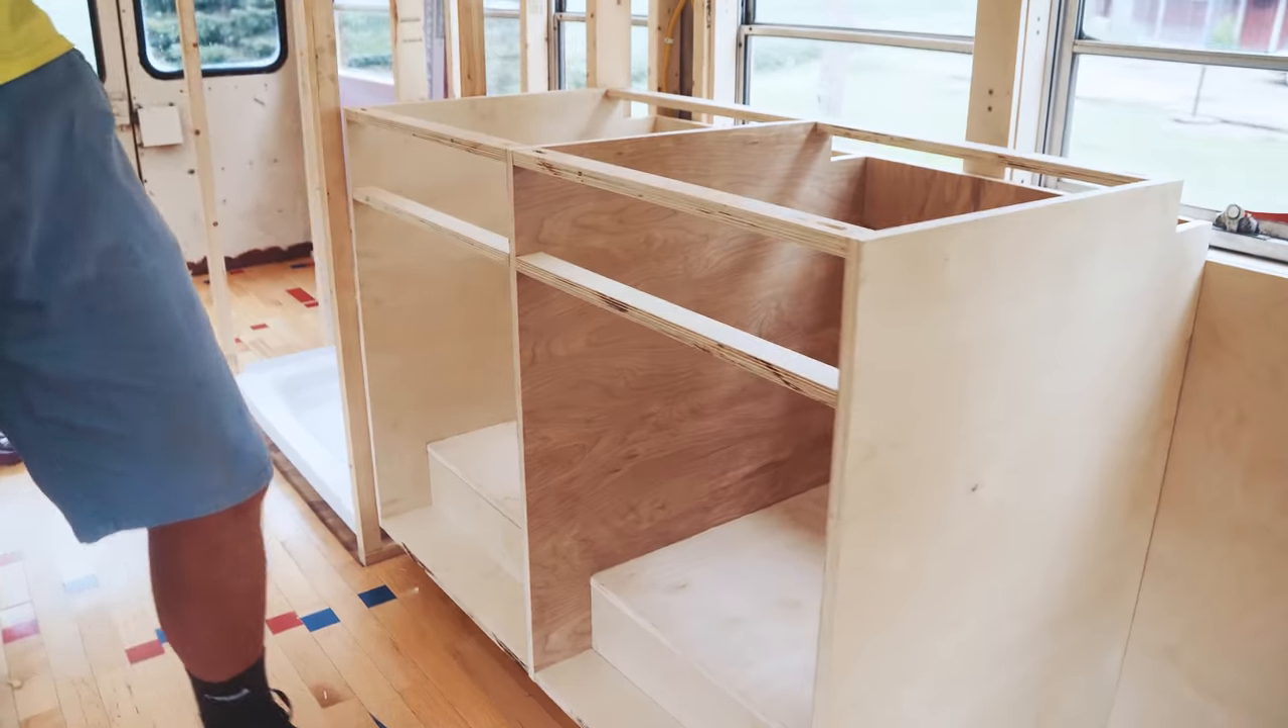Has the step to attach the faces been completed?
No.